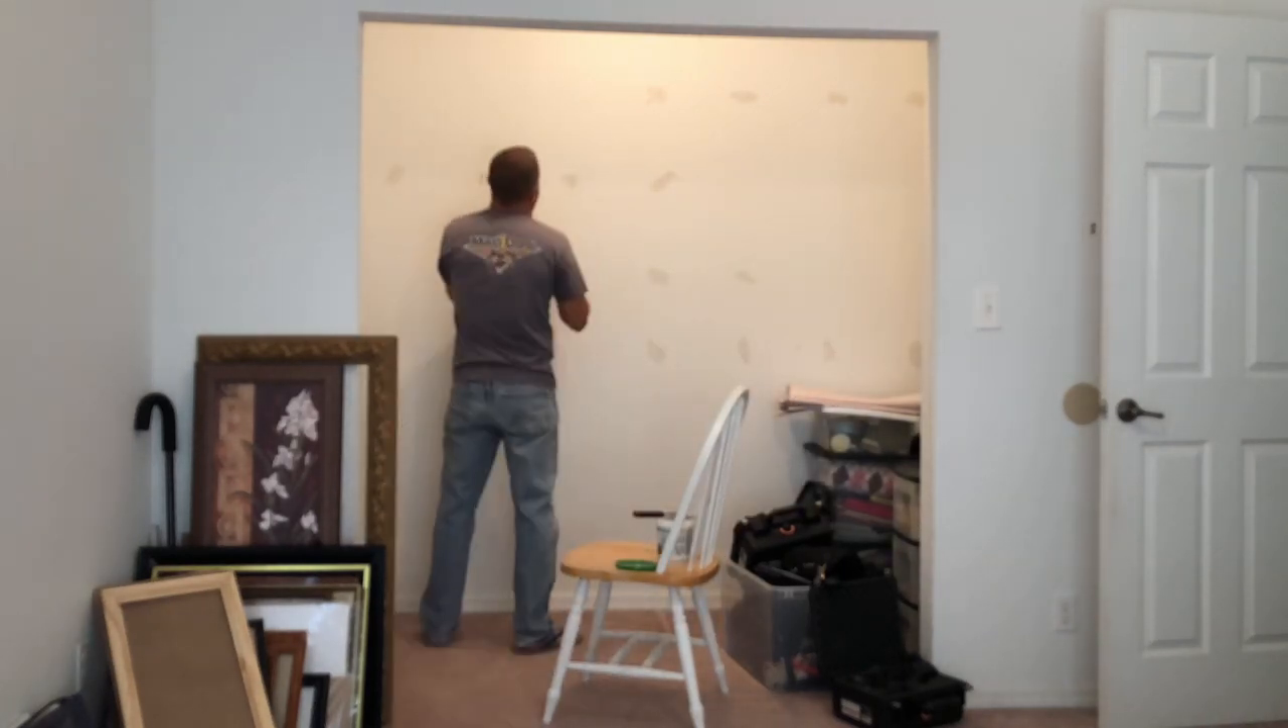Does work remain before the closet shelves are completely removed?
No.